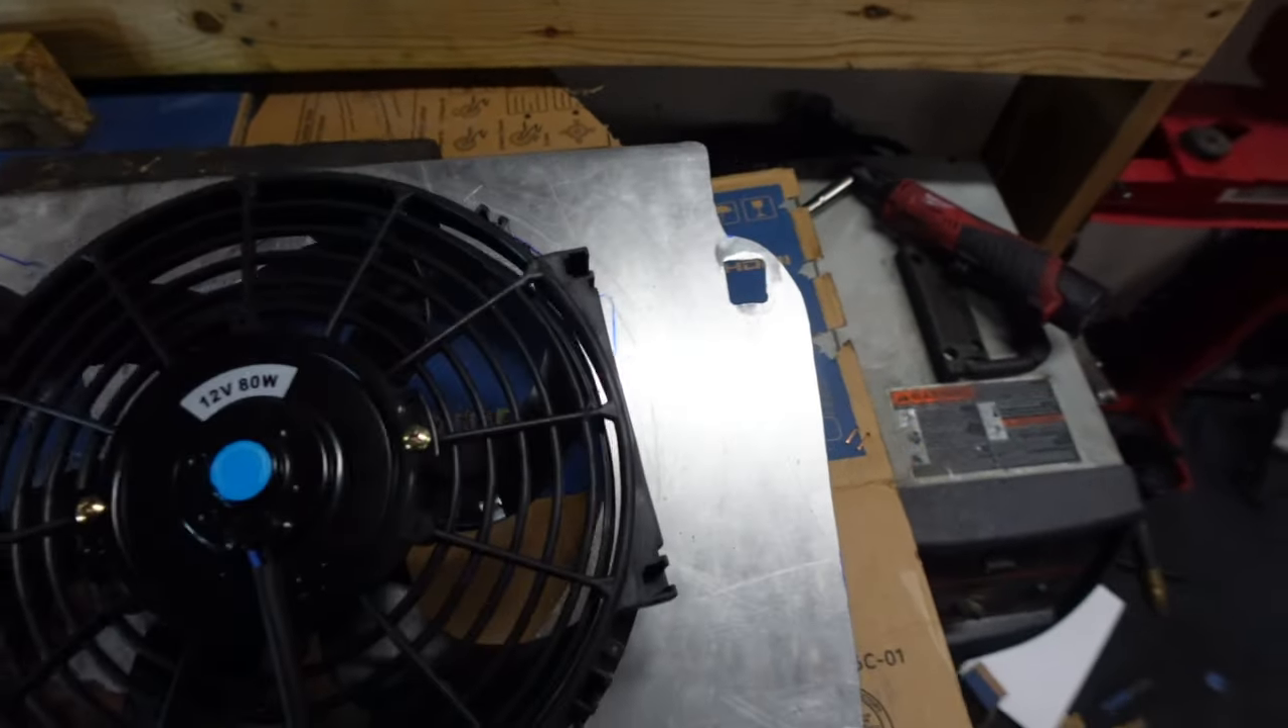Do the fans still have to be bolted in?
Yes.